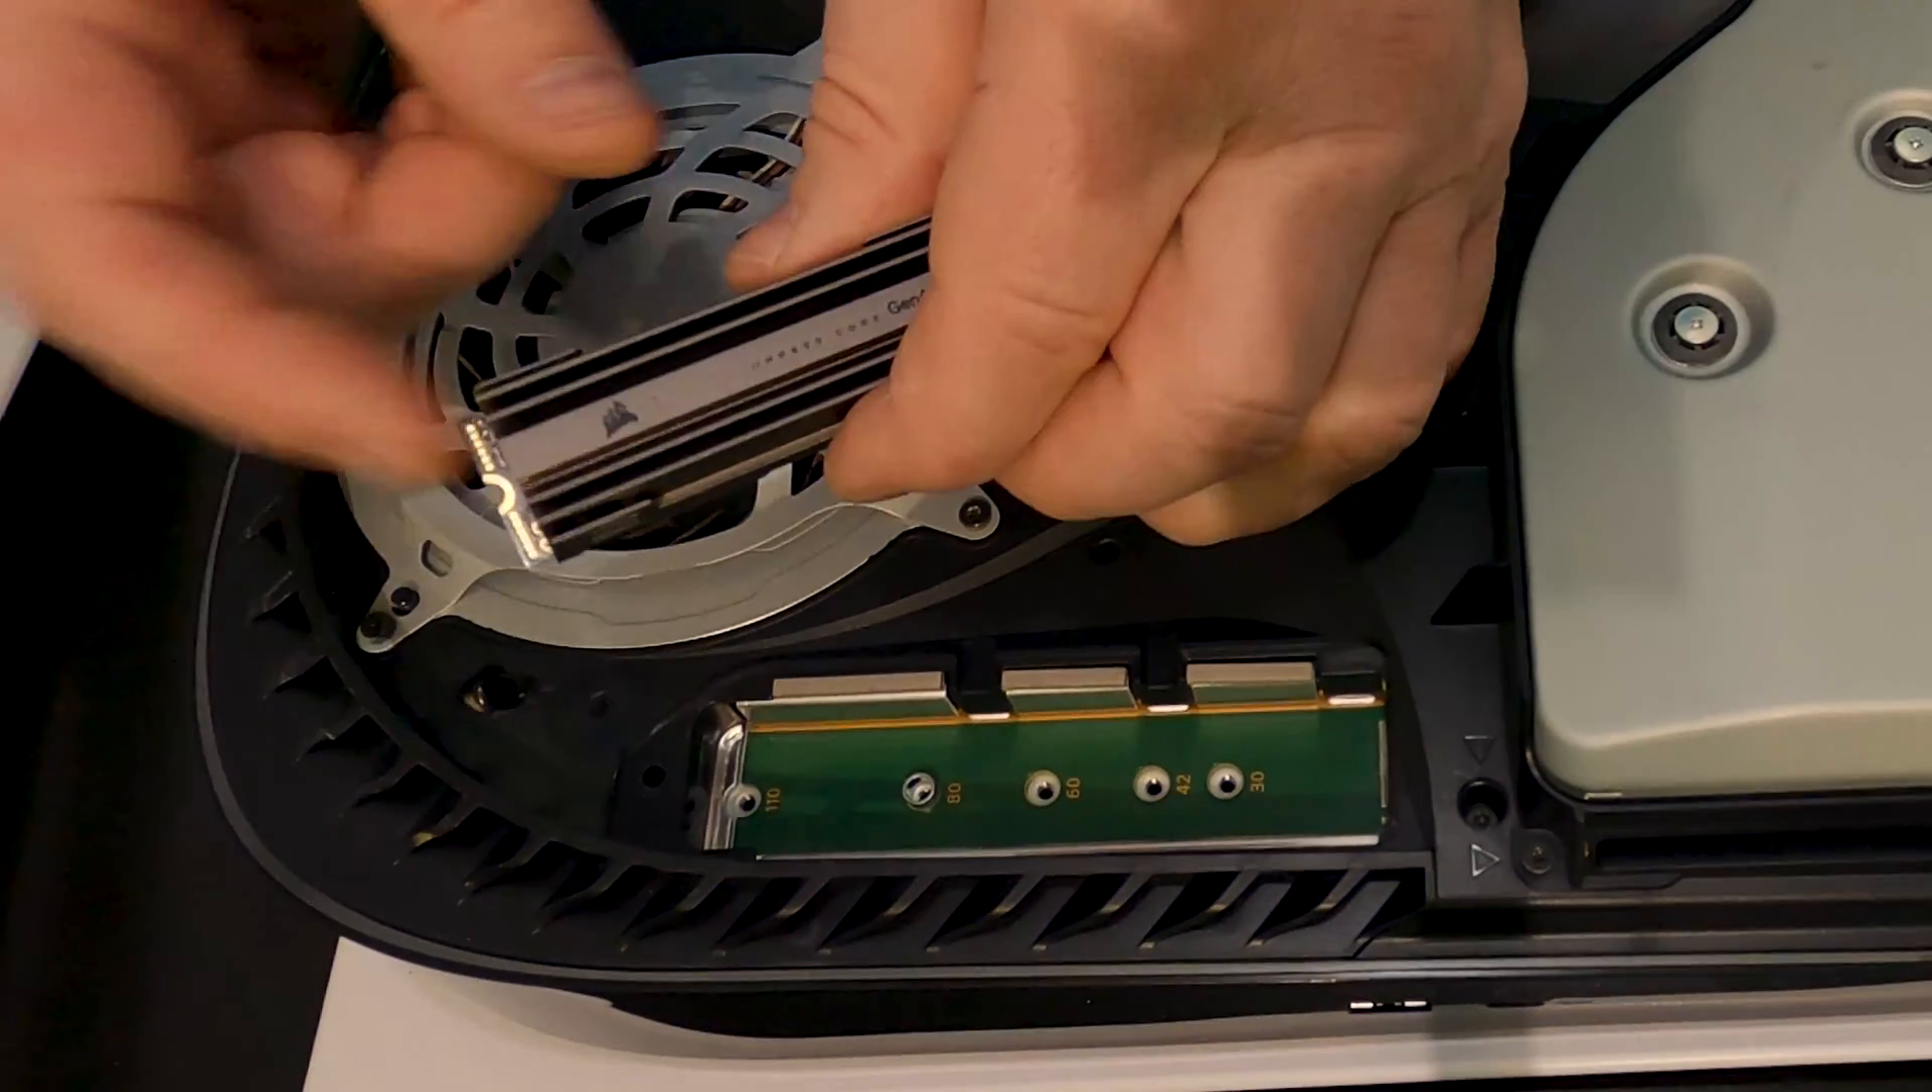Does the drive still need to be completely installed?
Yes.